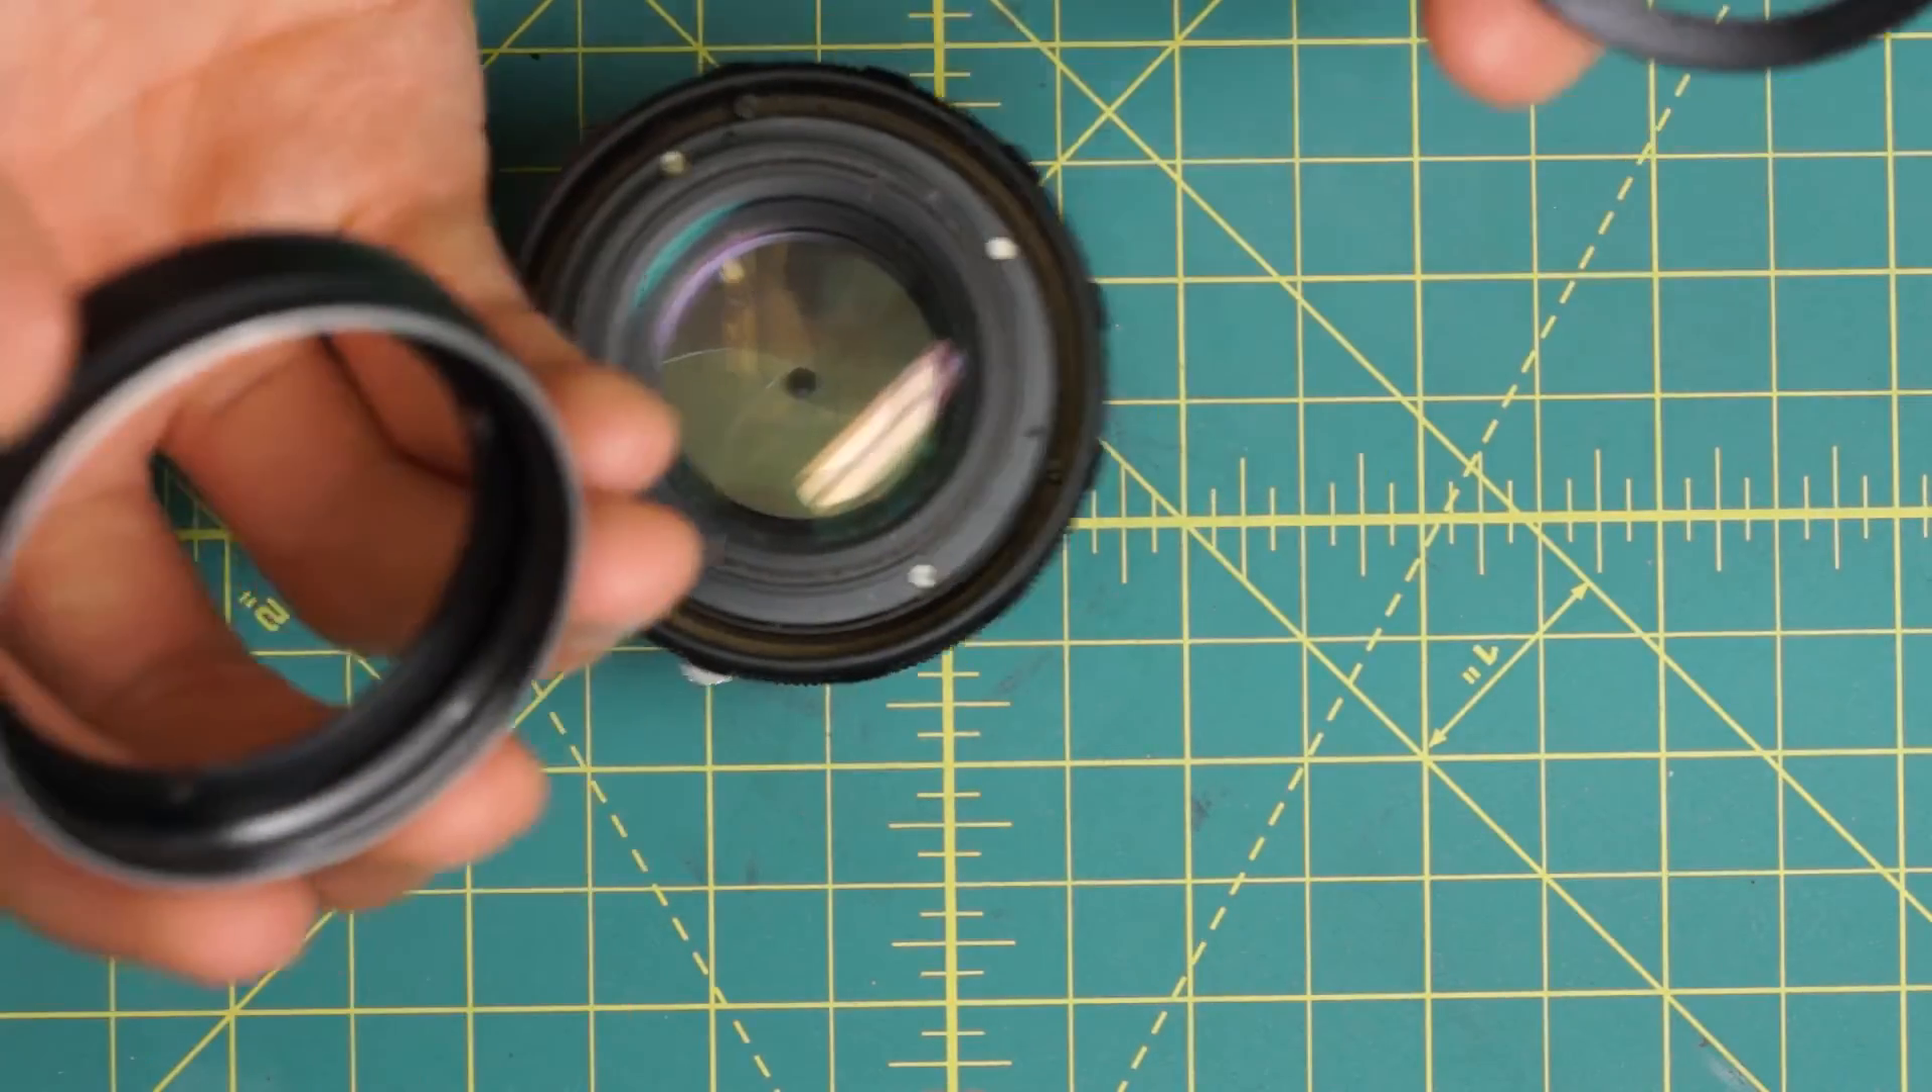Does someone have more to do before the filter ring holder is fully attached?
Yes.